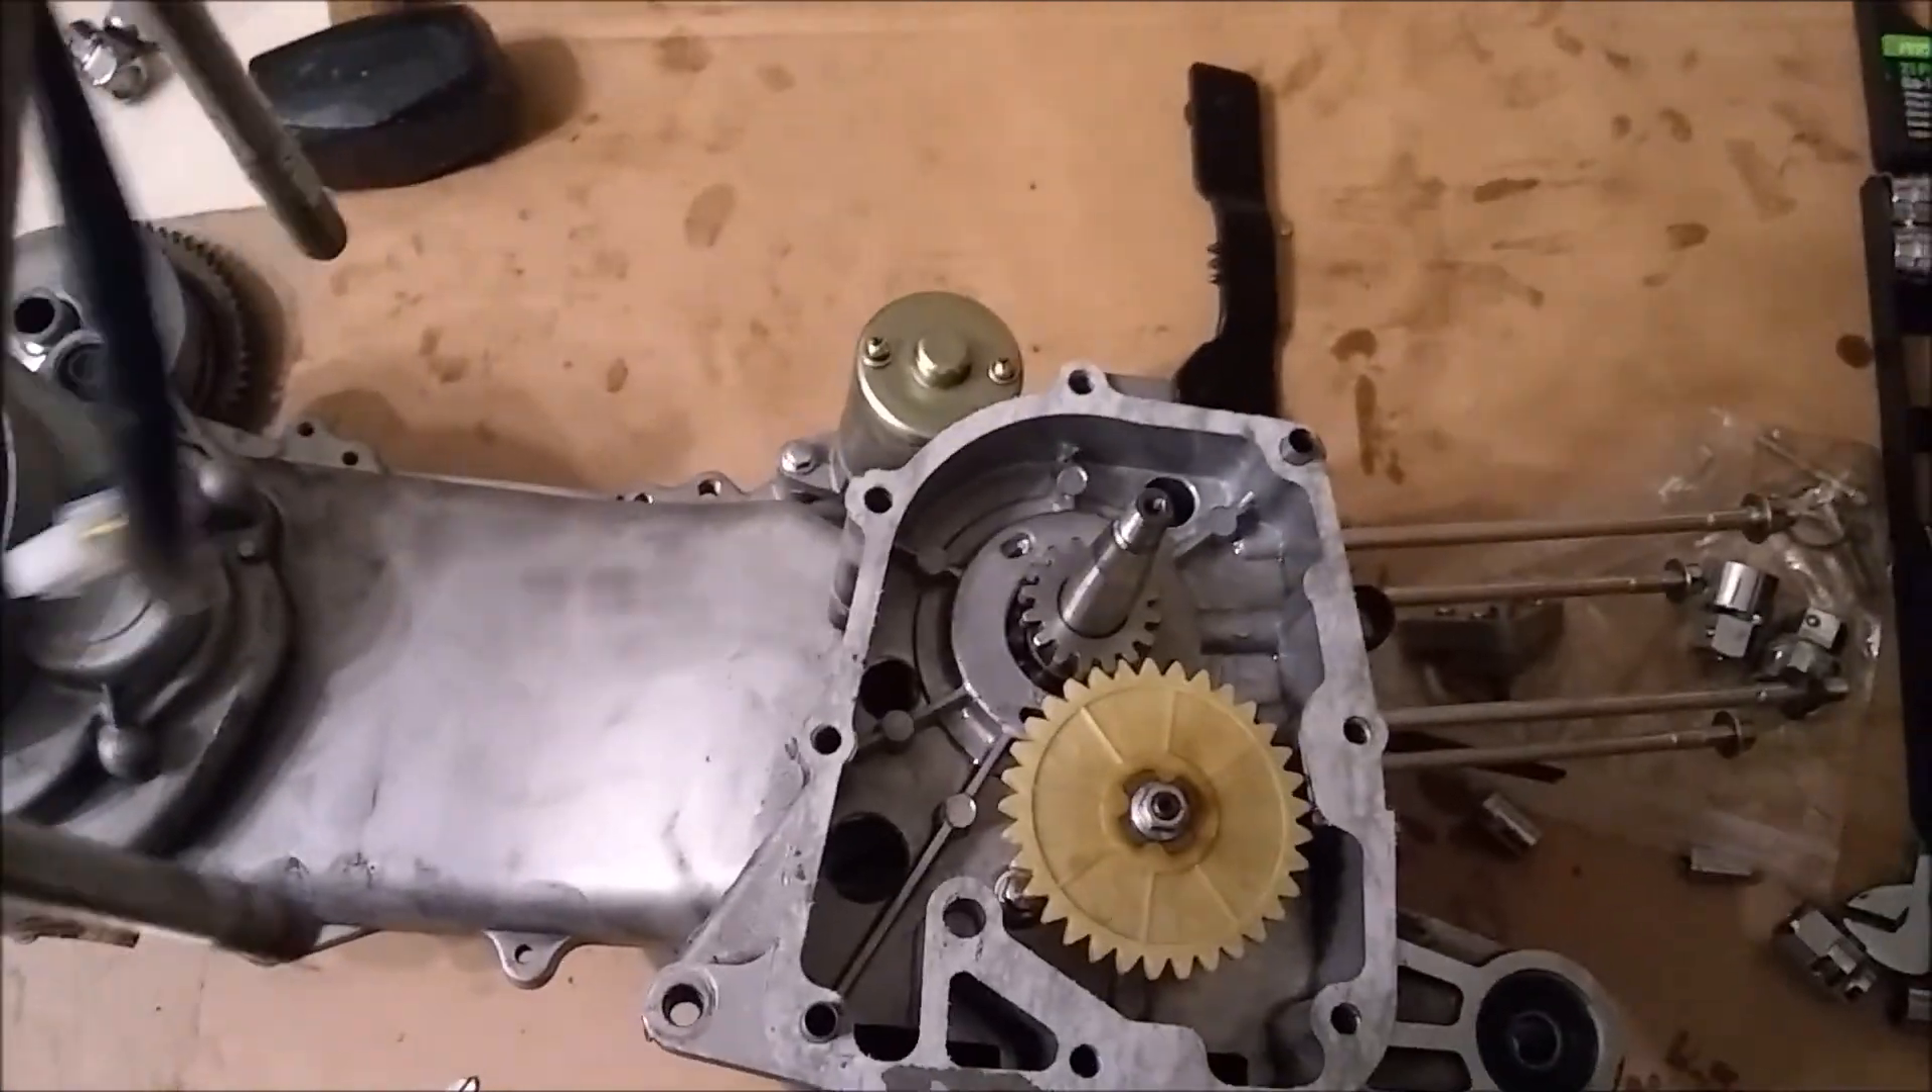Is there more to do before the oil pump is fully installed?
No.